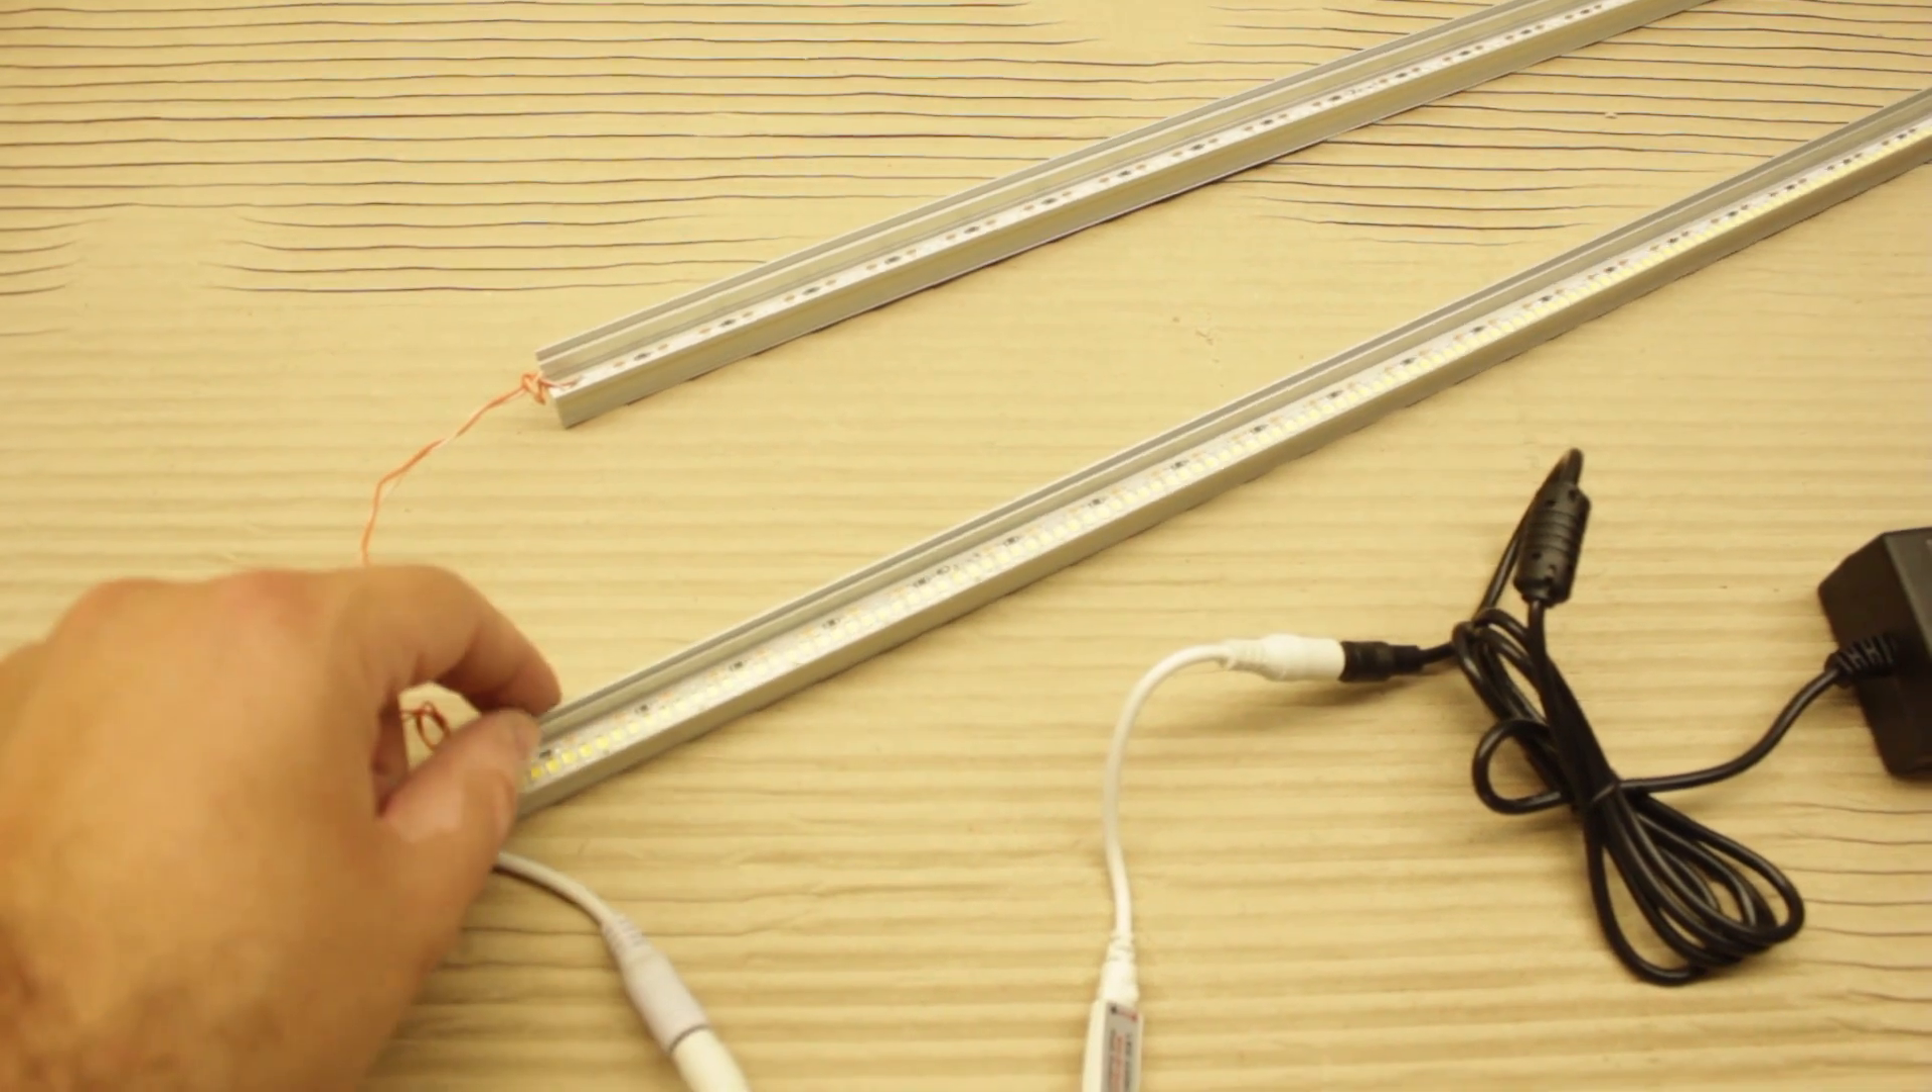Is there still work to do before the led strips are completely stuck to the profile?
No.